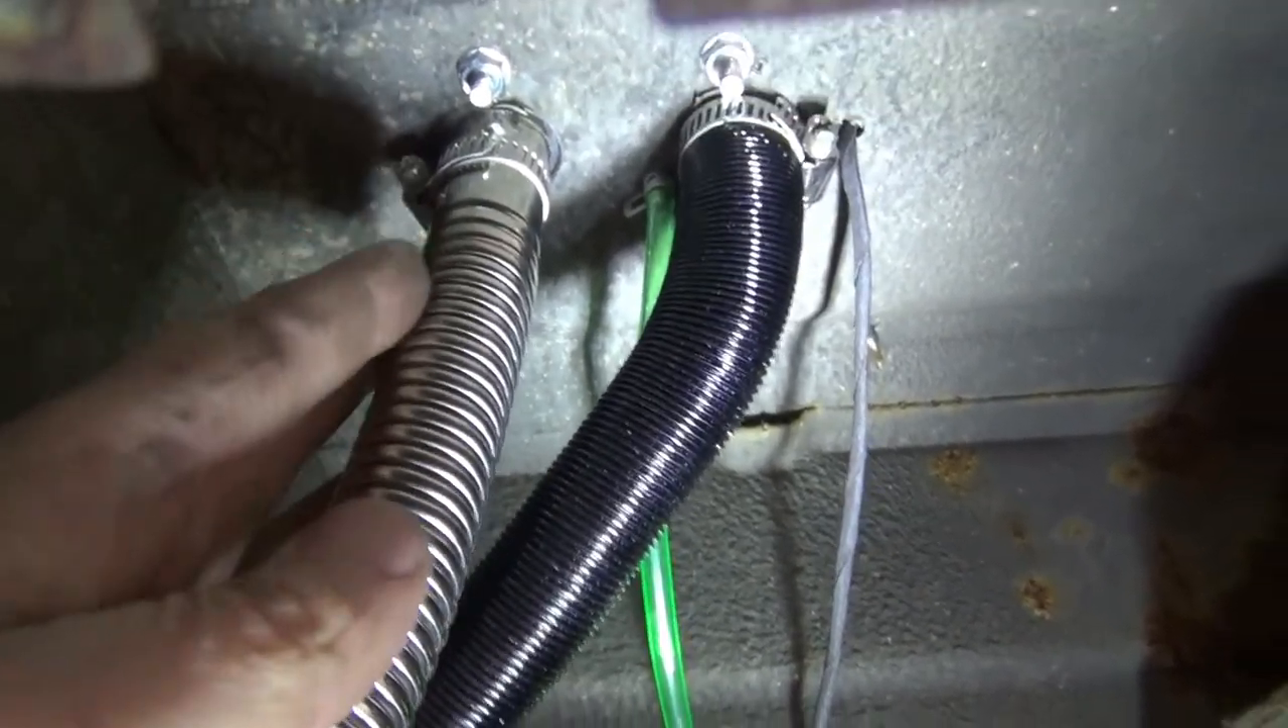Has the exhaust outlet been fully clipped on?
Yes.